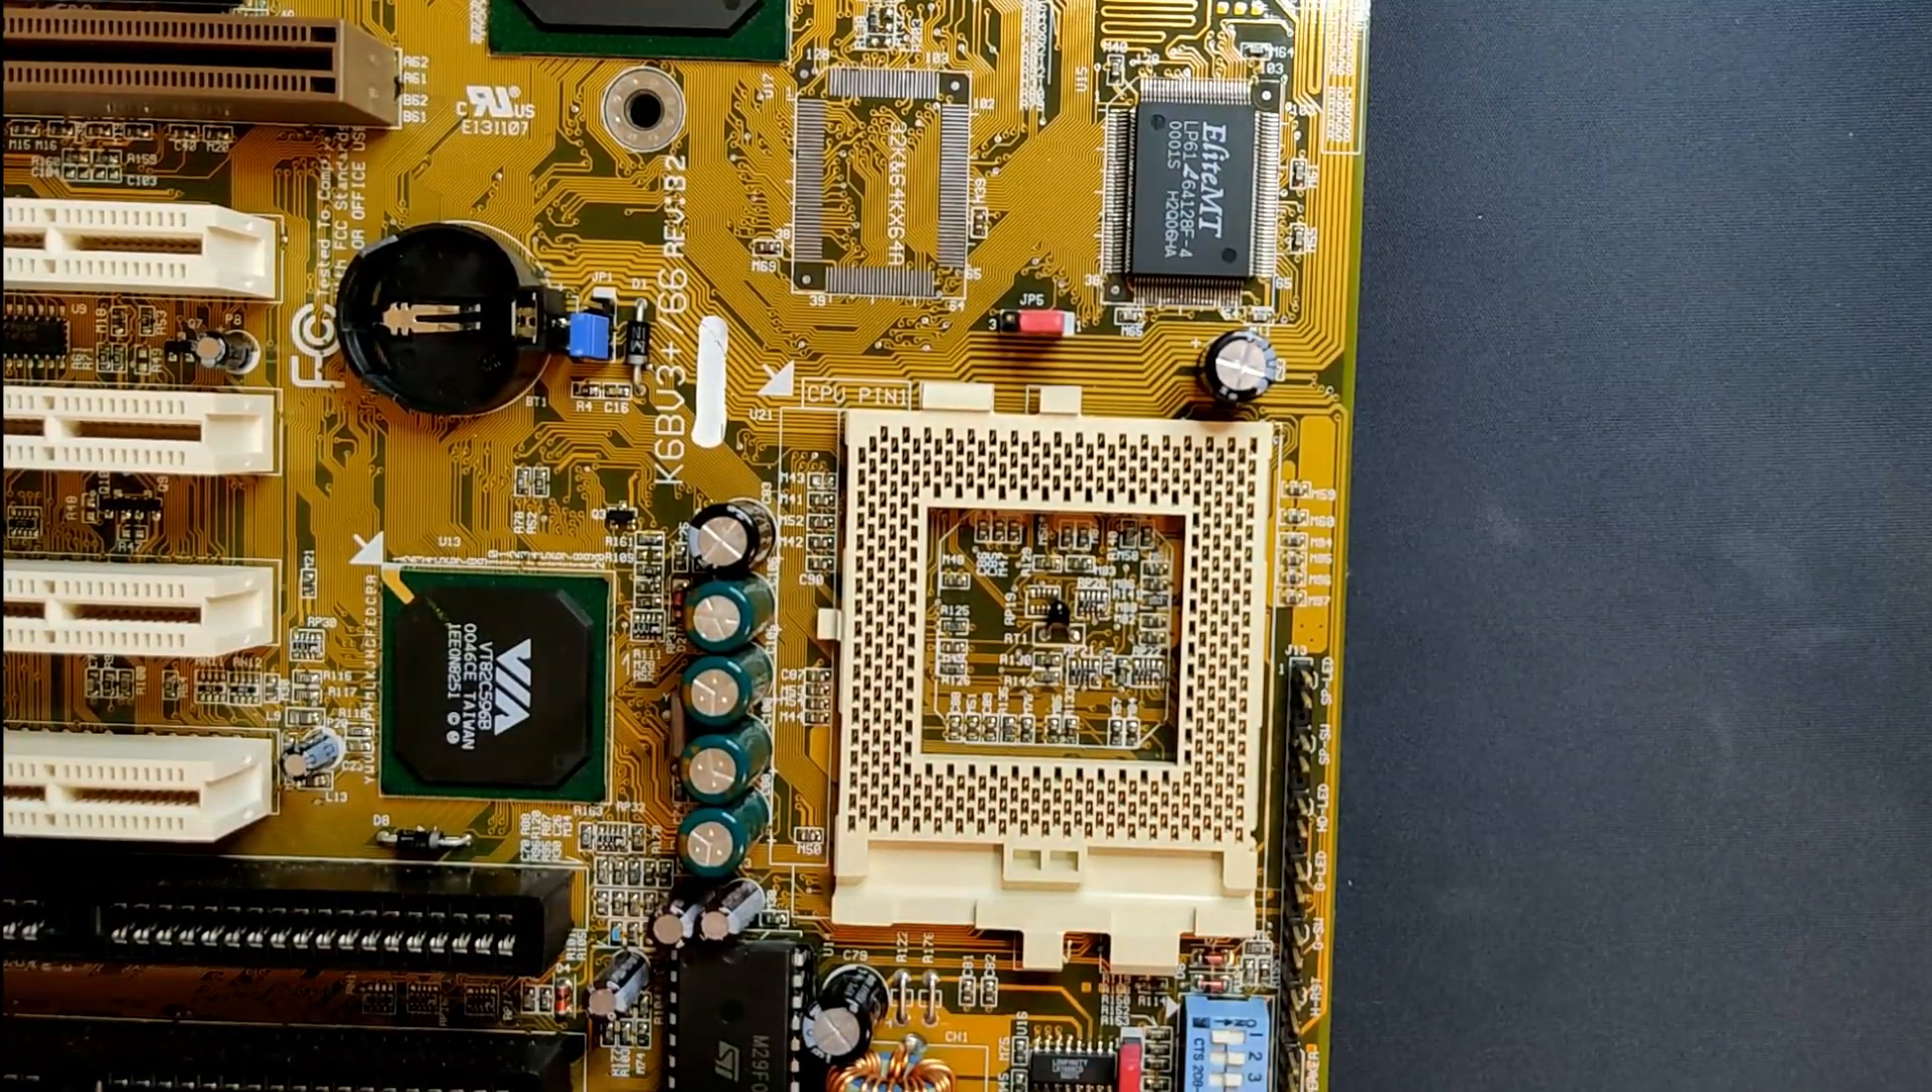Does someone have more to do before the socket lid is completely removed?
No.